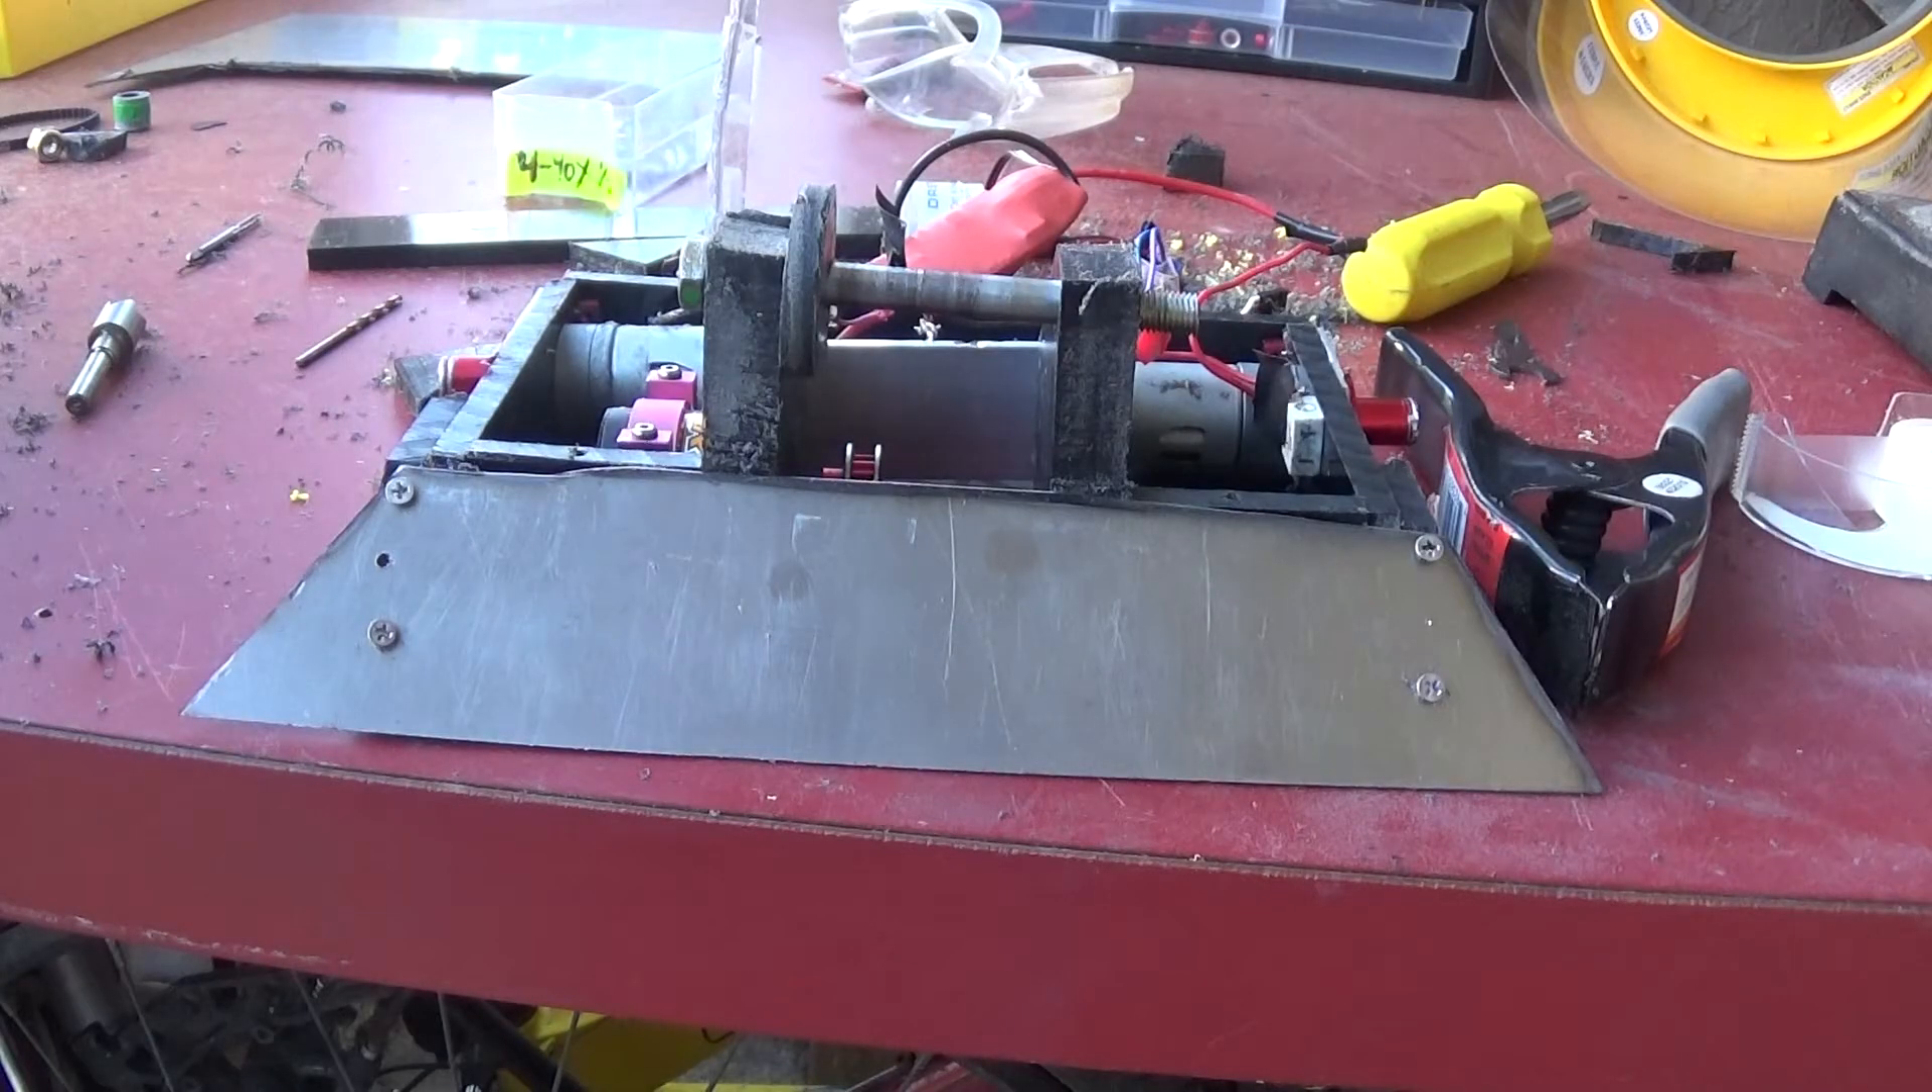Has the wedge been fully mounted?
Yes.